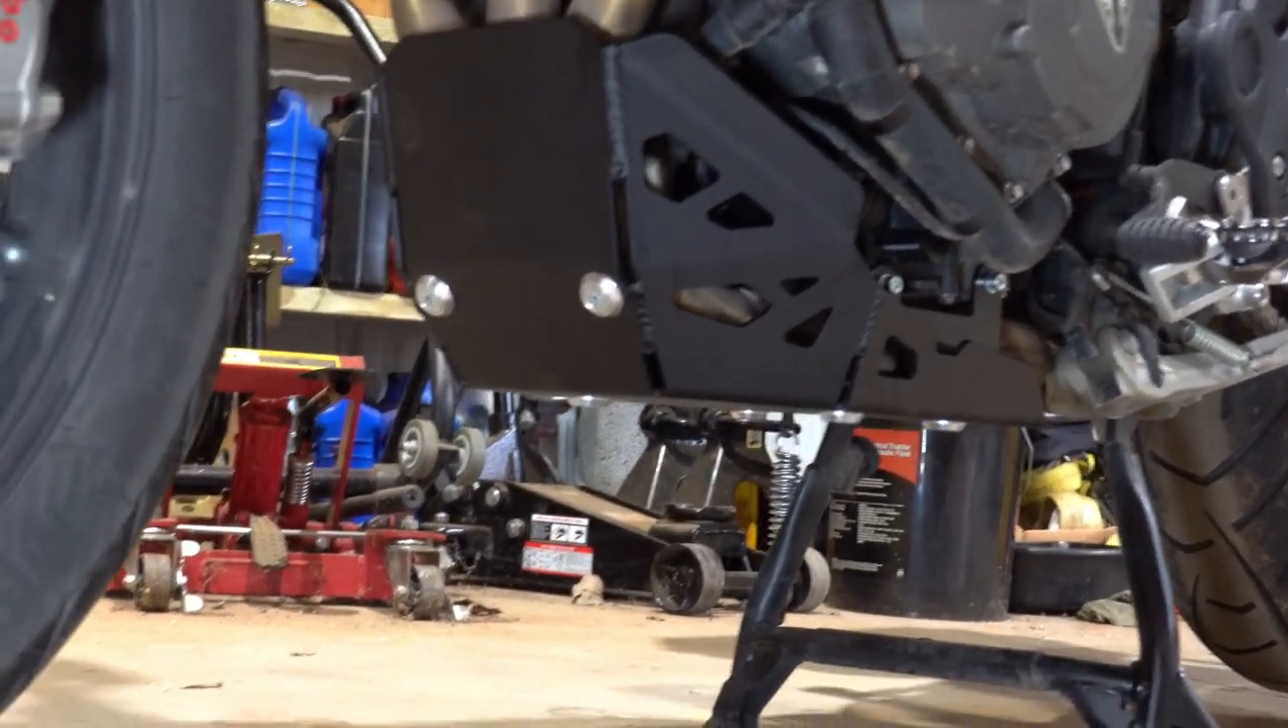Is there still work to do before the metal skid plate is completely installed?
No.